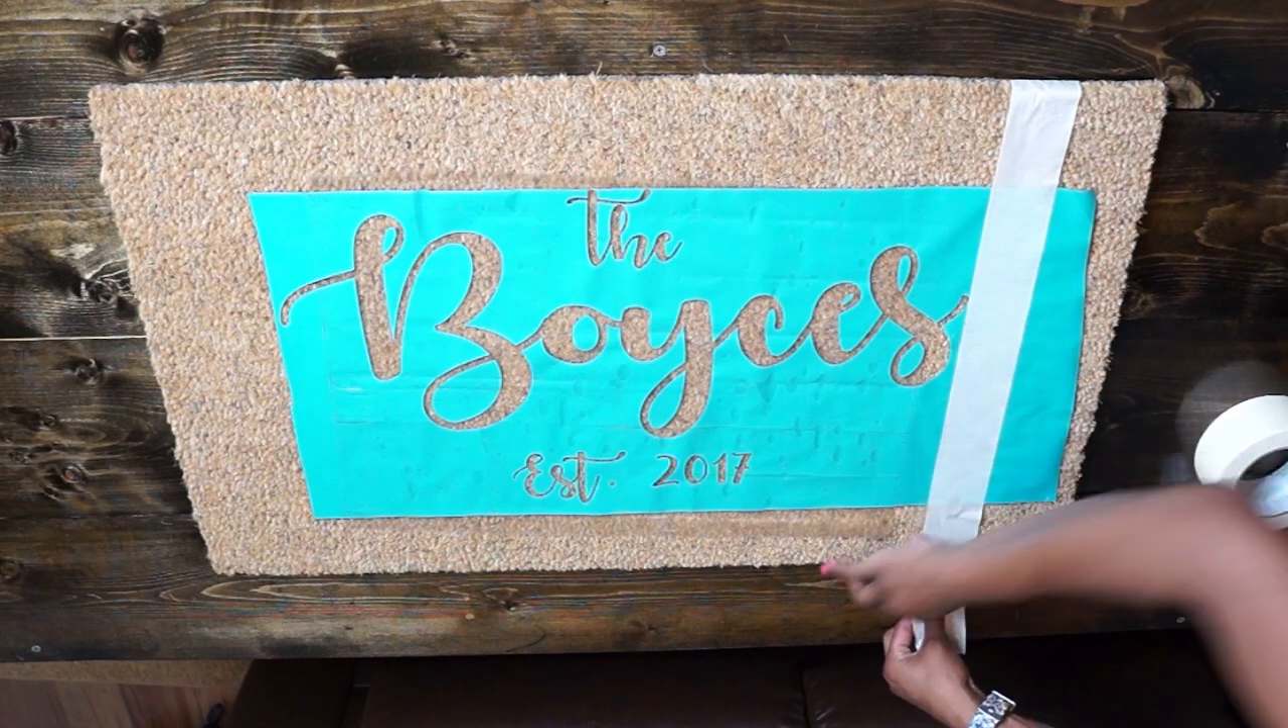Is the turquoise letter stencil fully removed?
No.